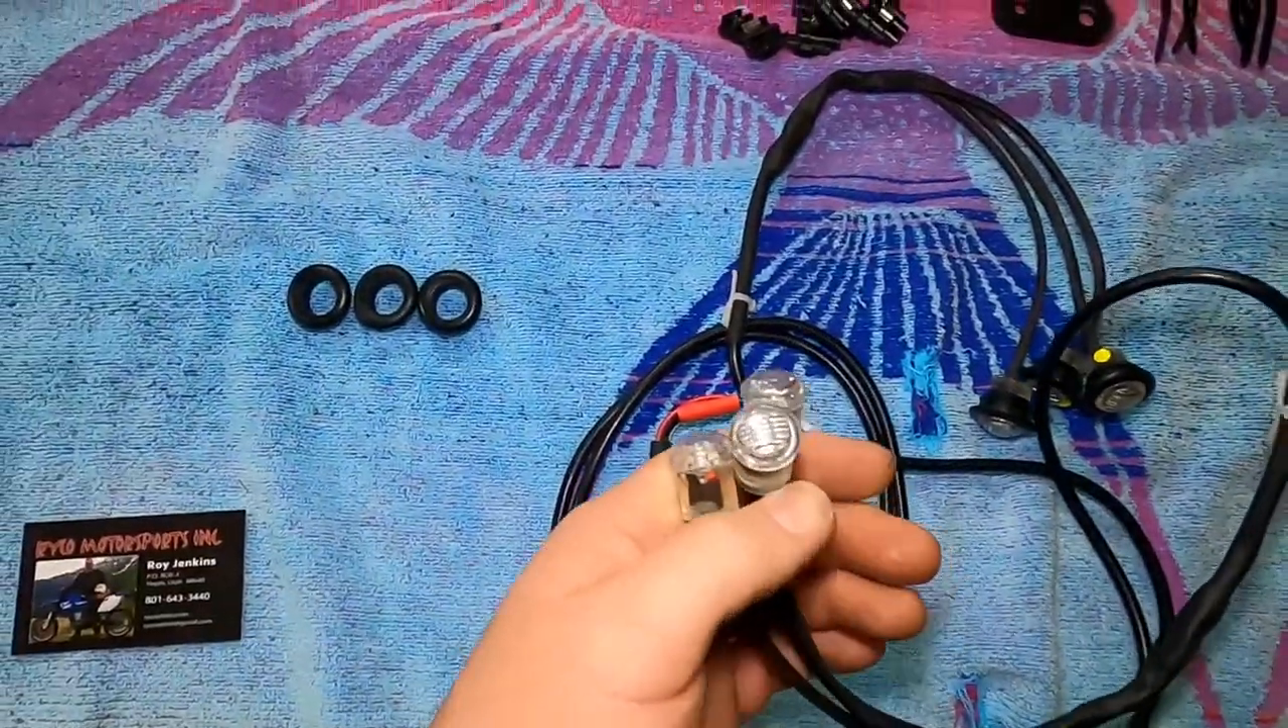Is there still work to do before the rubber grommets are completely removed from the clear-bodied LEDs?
No.